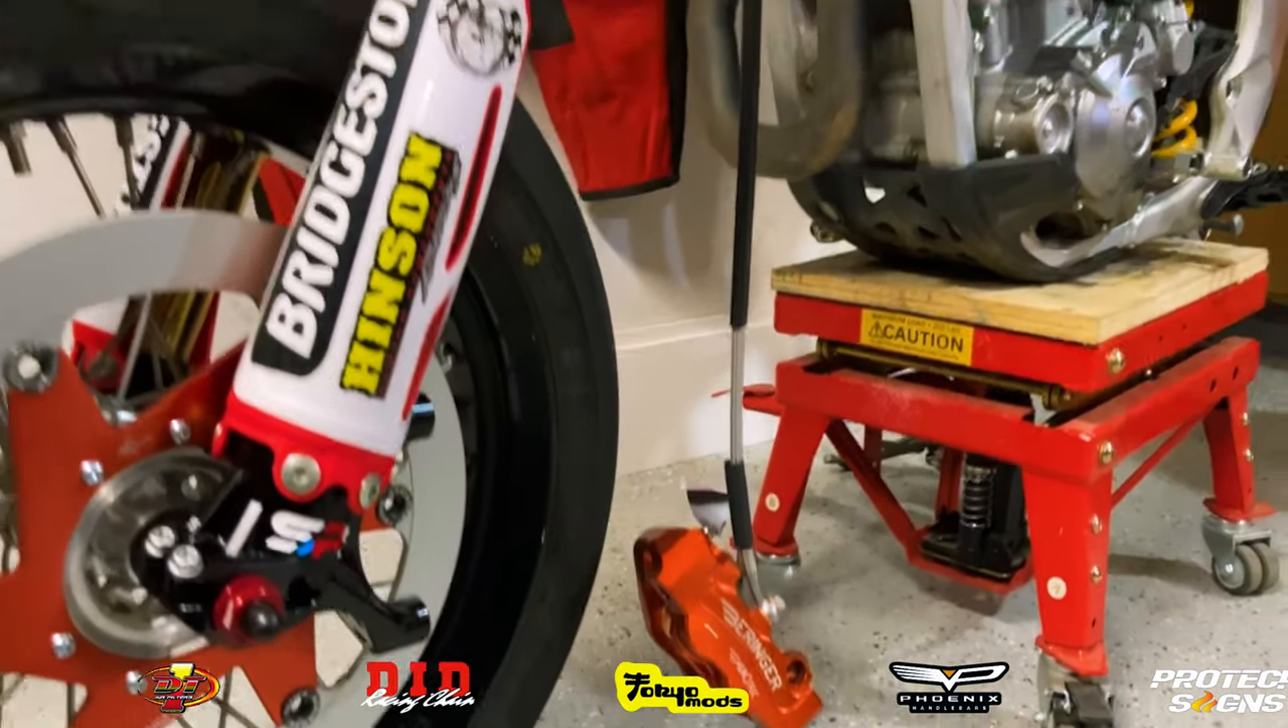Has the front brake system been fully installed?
No.